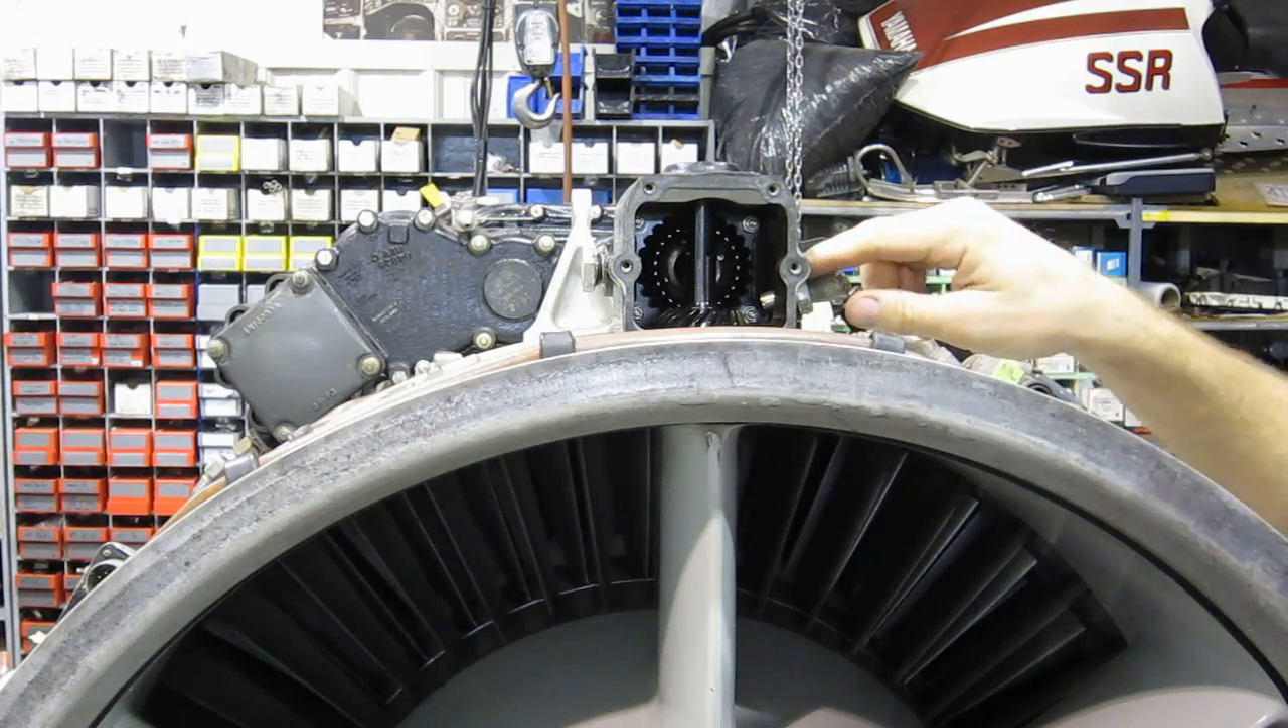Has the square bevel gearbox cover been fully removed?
Yes.